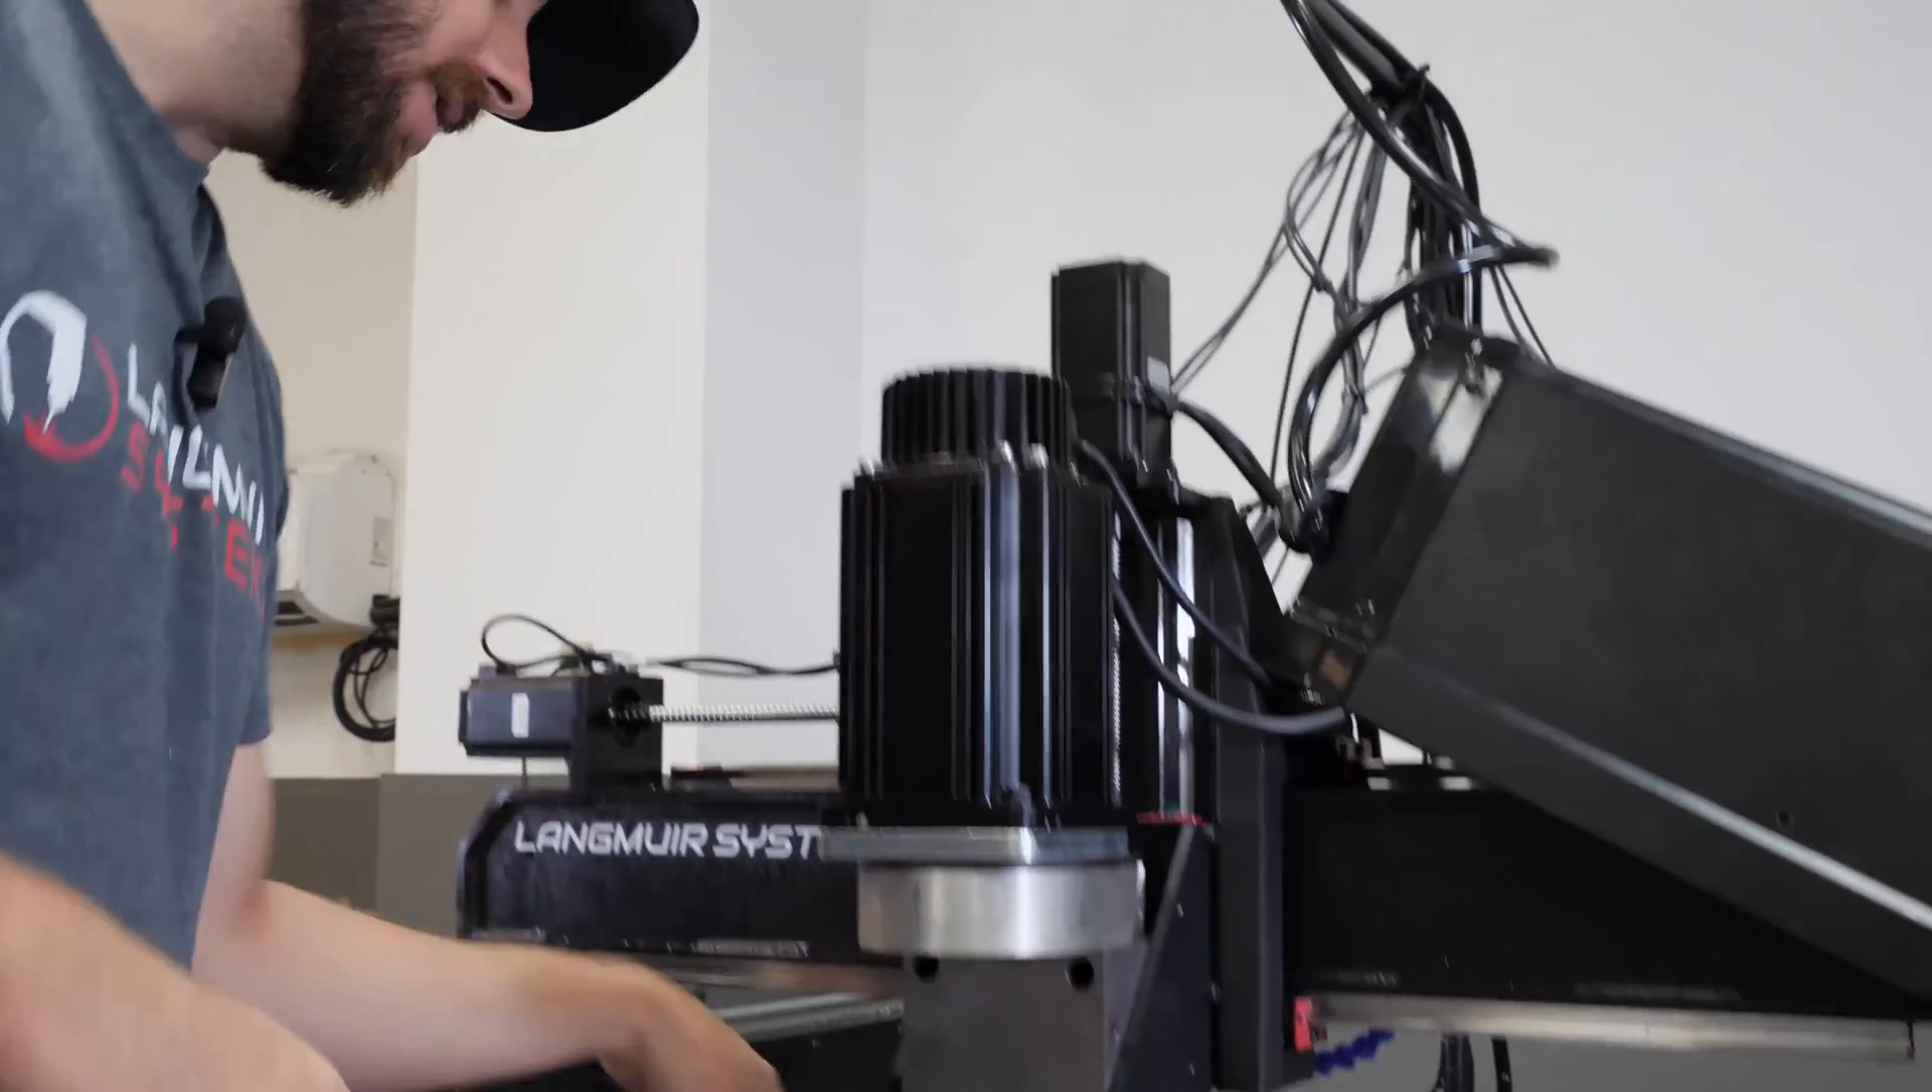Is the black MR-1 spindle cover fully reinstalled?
No.